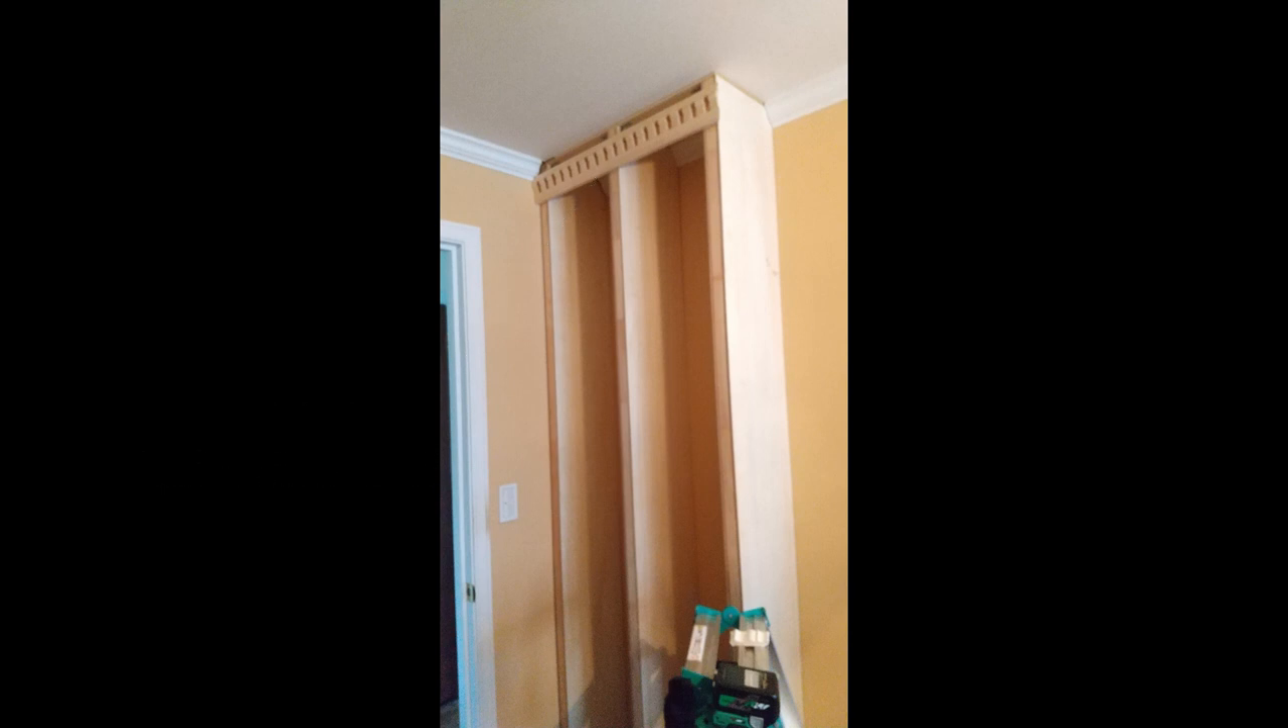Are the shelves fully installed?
No.